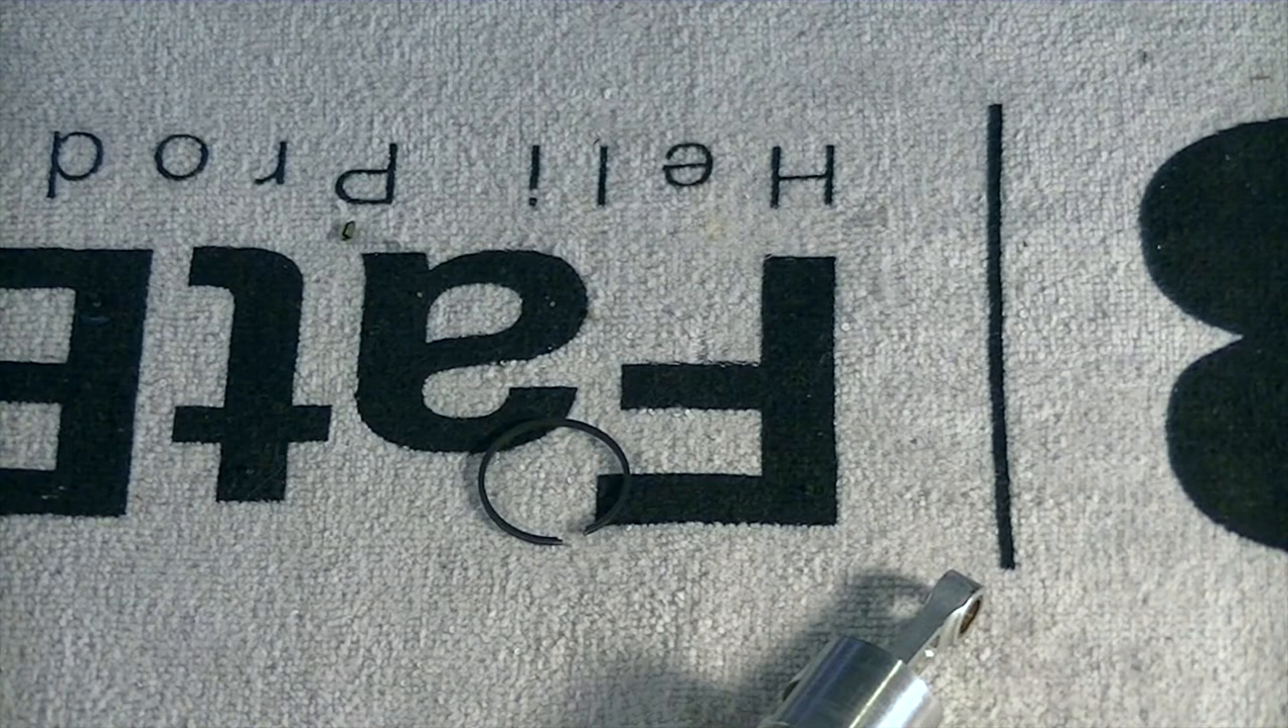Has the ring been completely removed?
Yes.